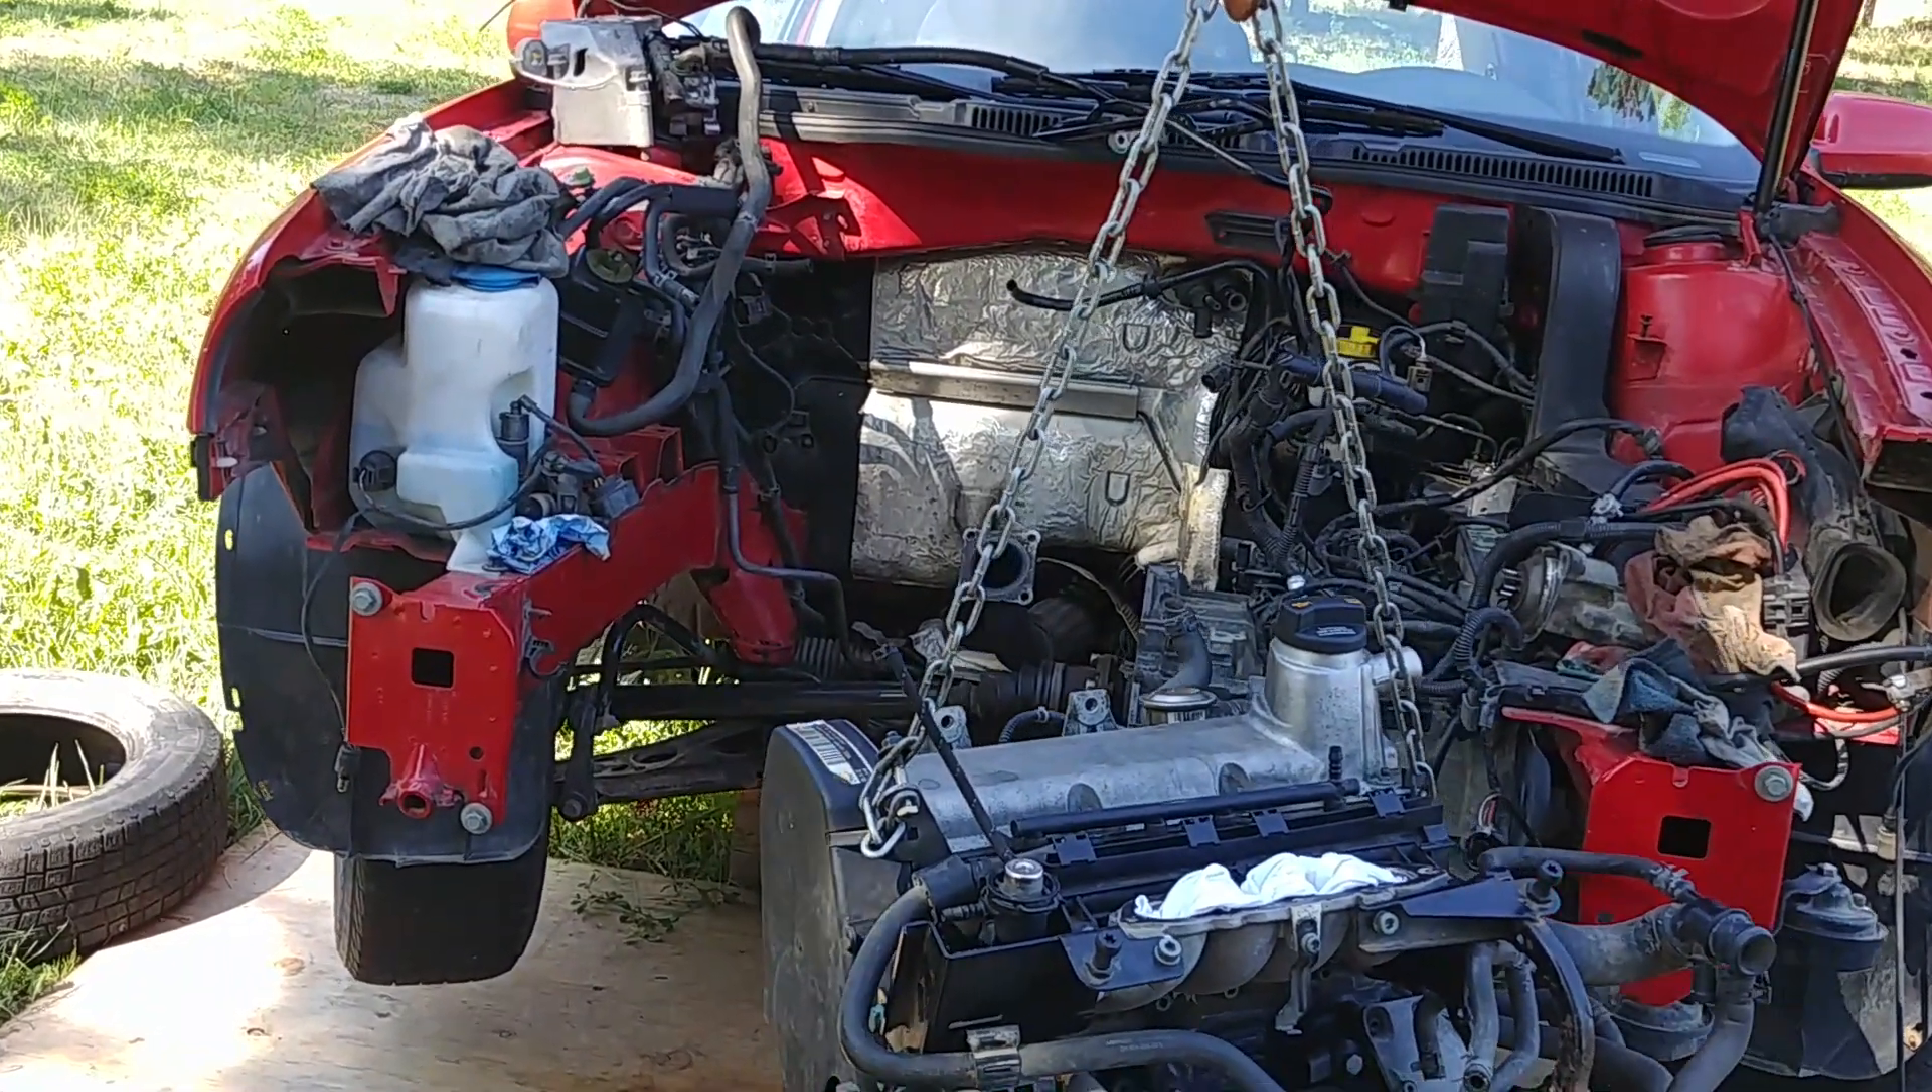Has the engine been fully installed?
No.